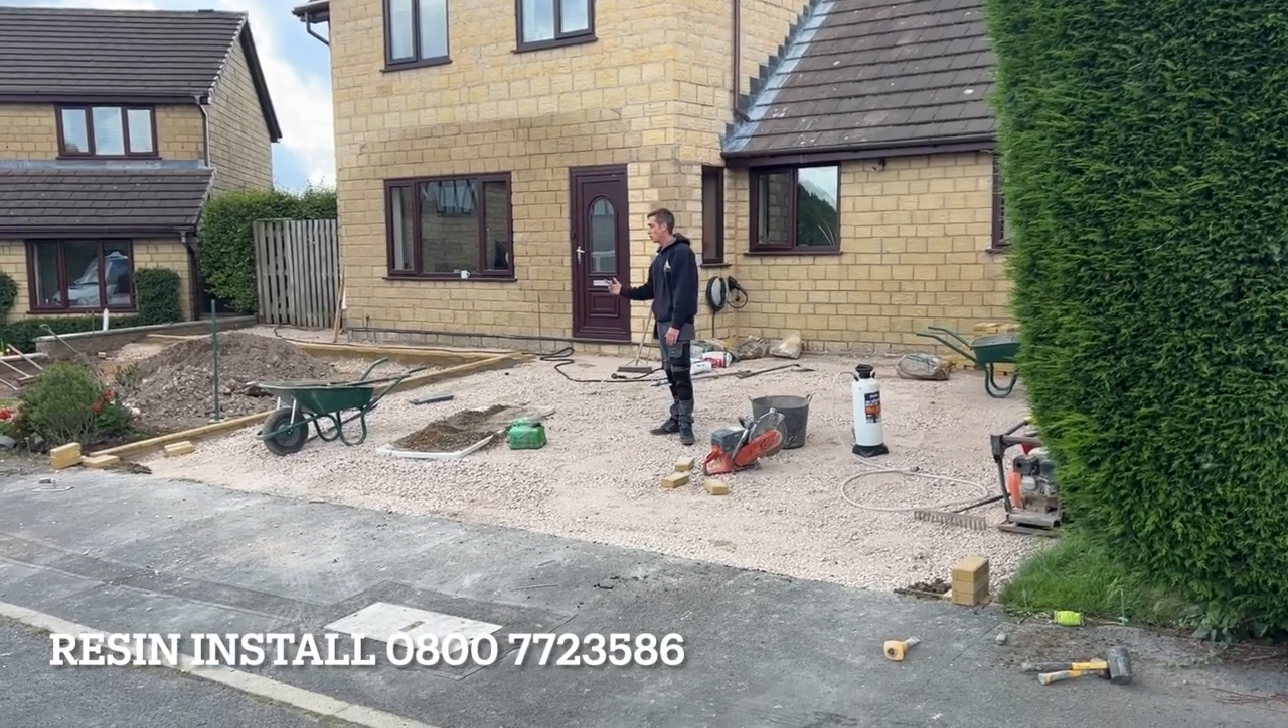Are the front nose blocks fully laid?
No.